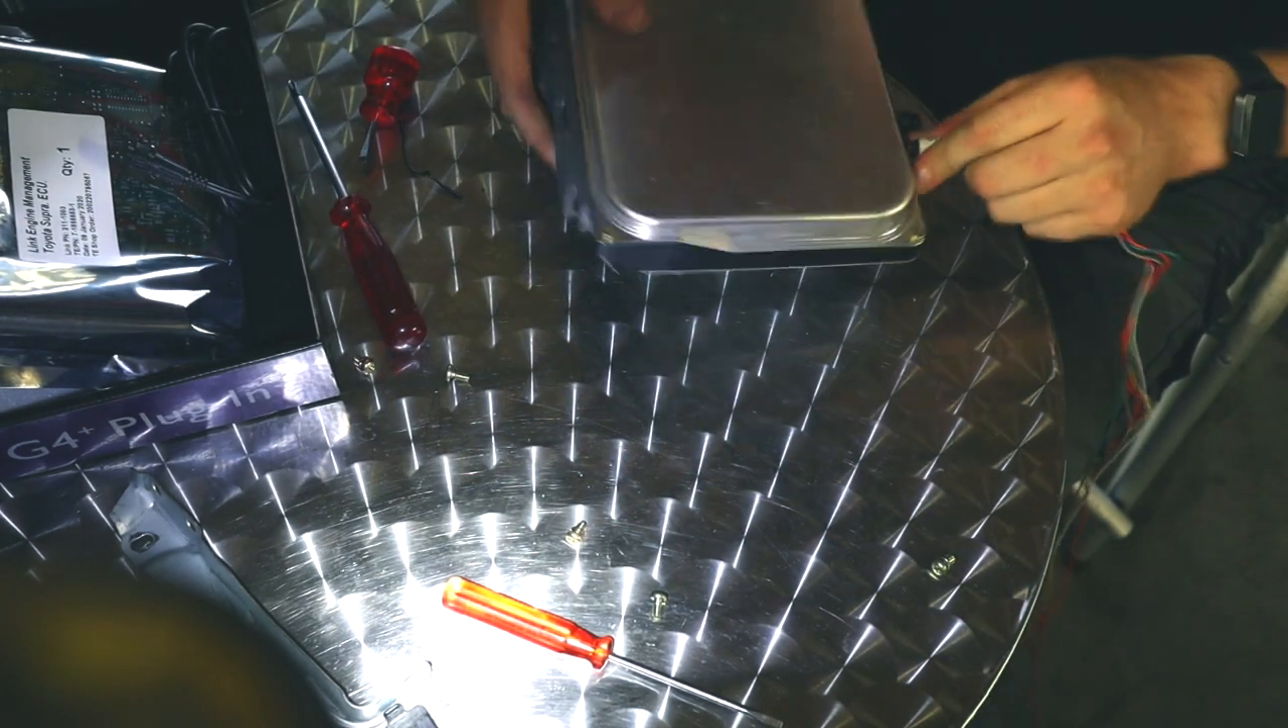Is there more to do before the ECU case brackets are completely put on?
Yes.